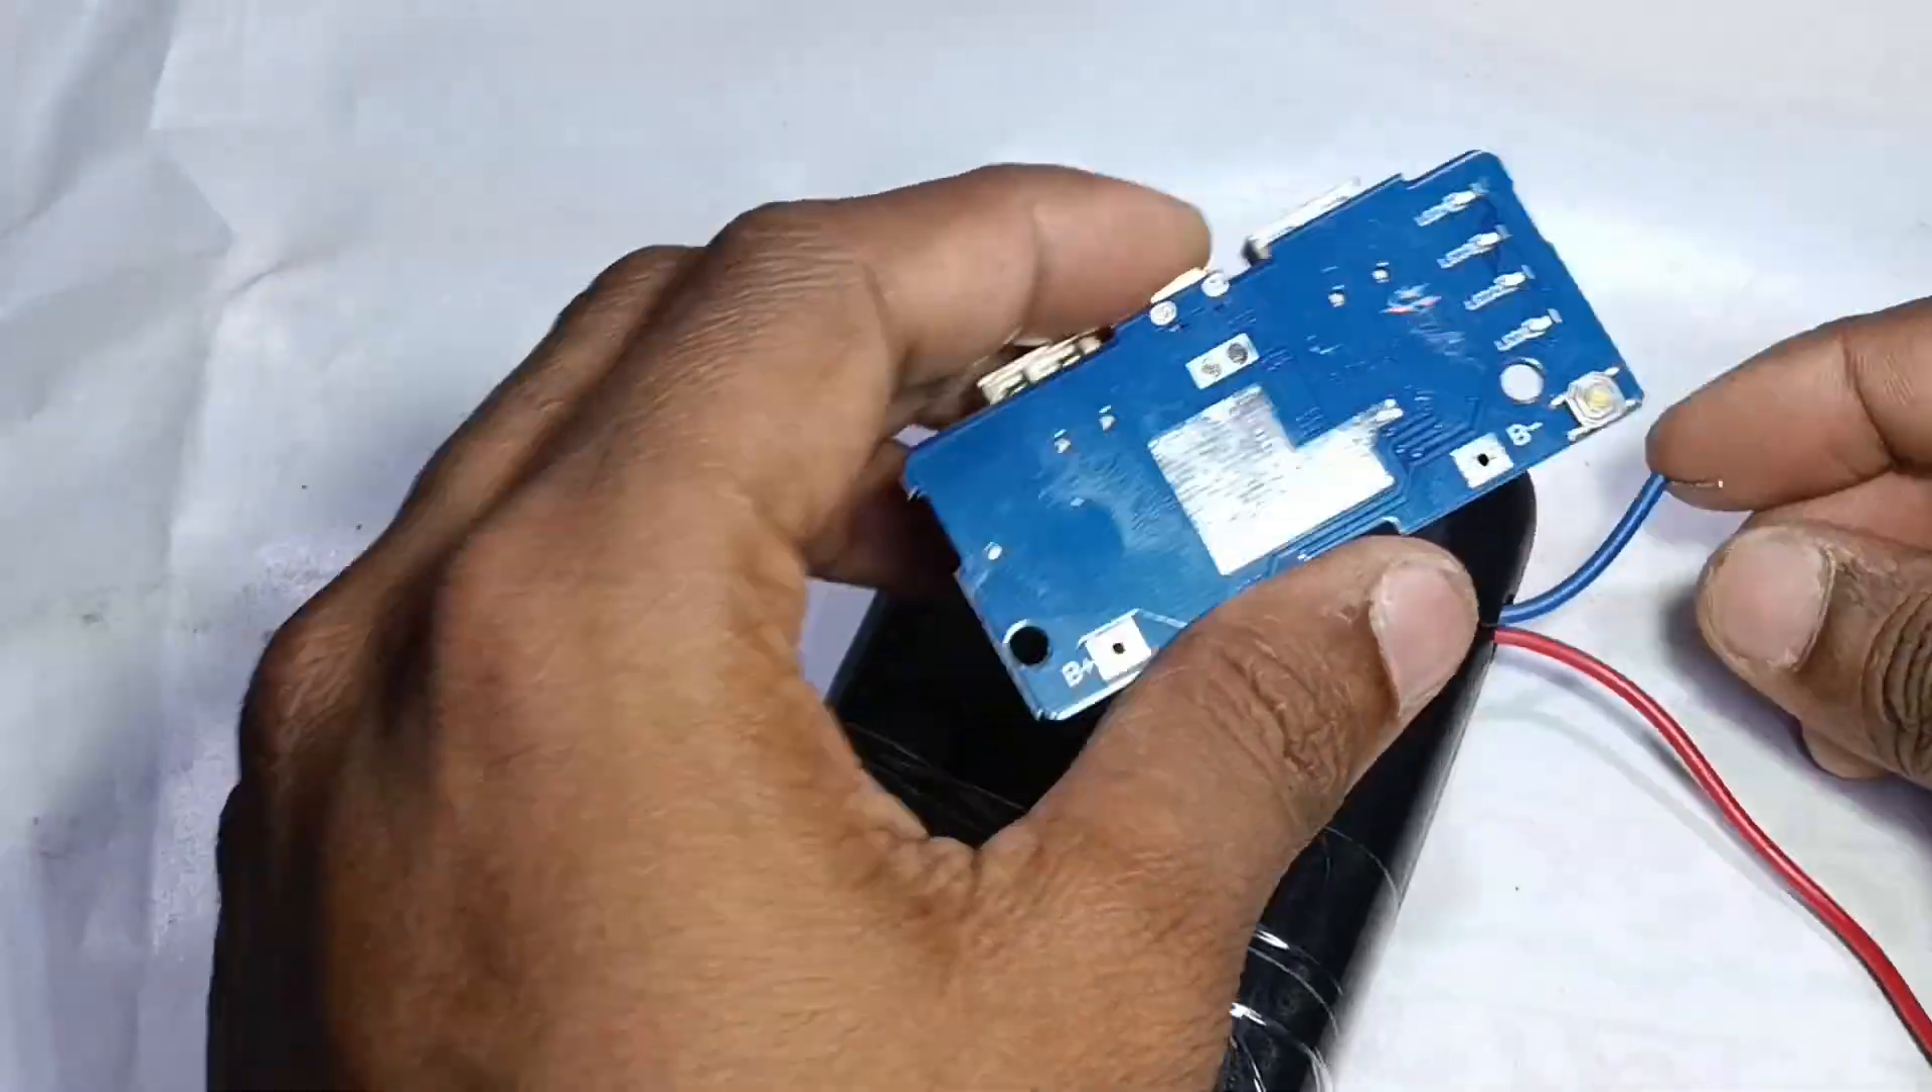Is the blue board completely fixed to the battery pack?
No.